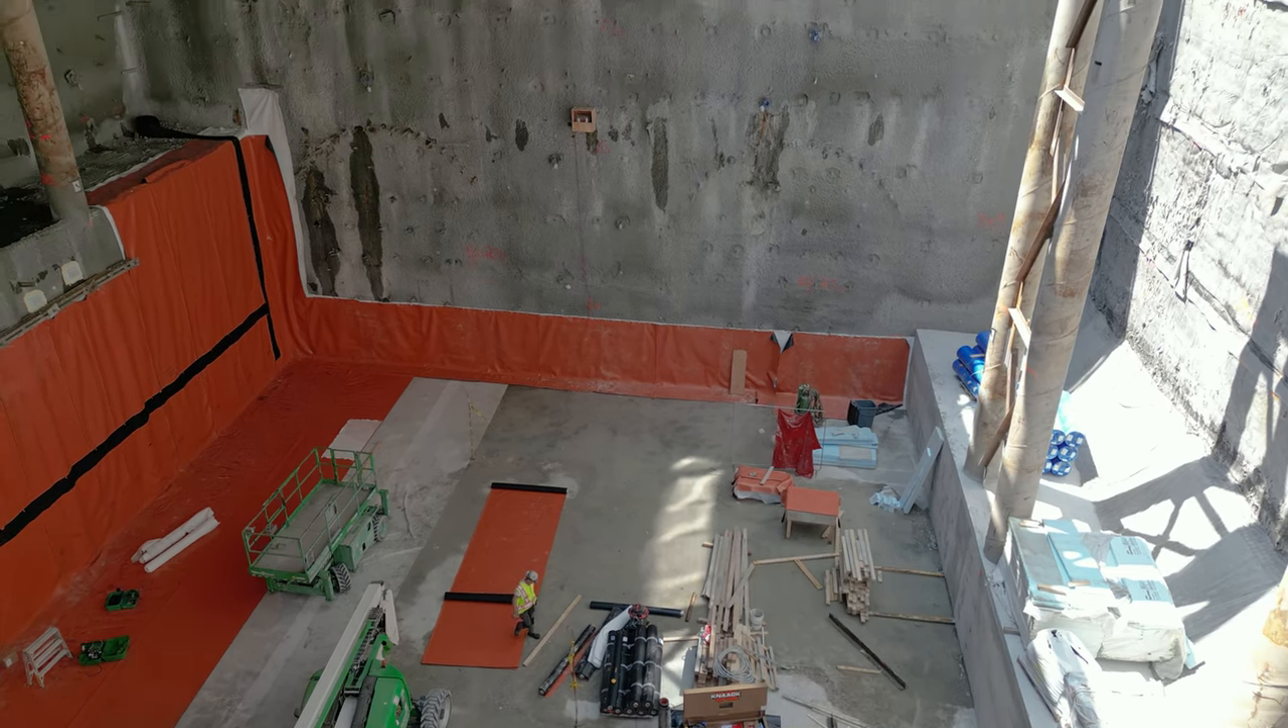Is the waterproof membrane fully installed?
No.